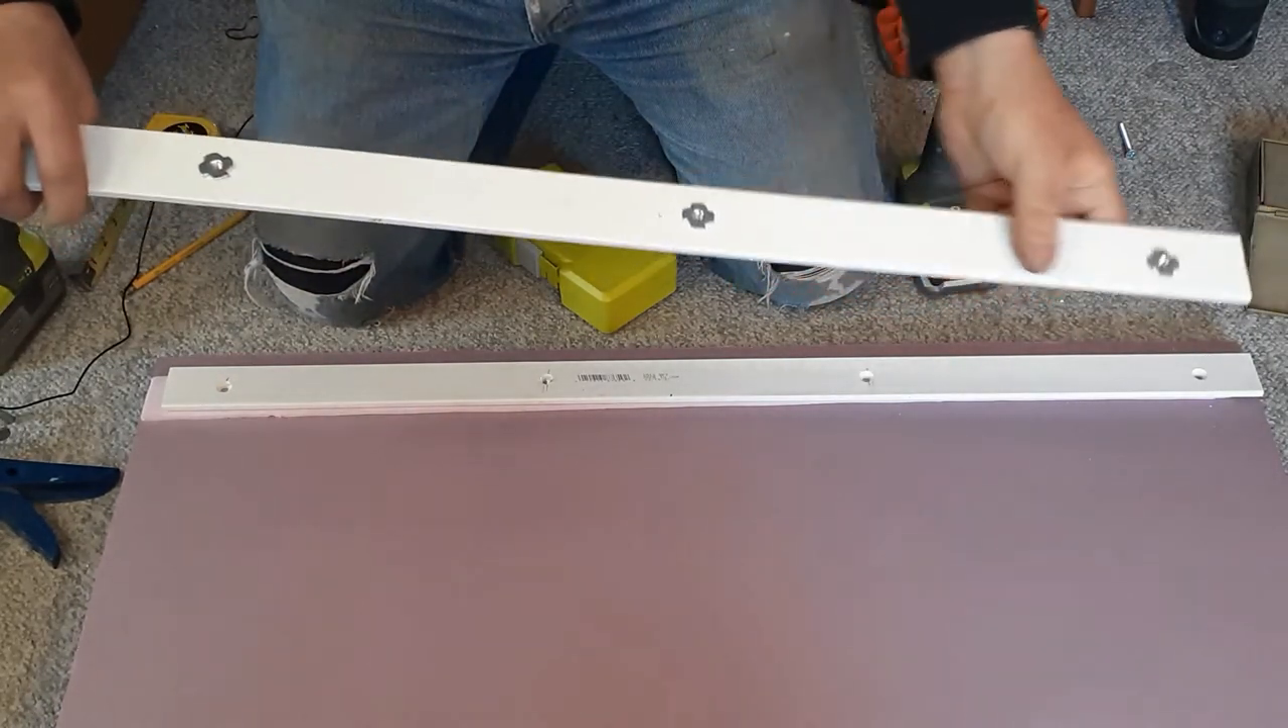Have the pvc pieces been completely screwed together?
No.